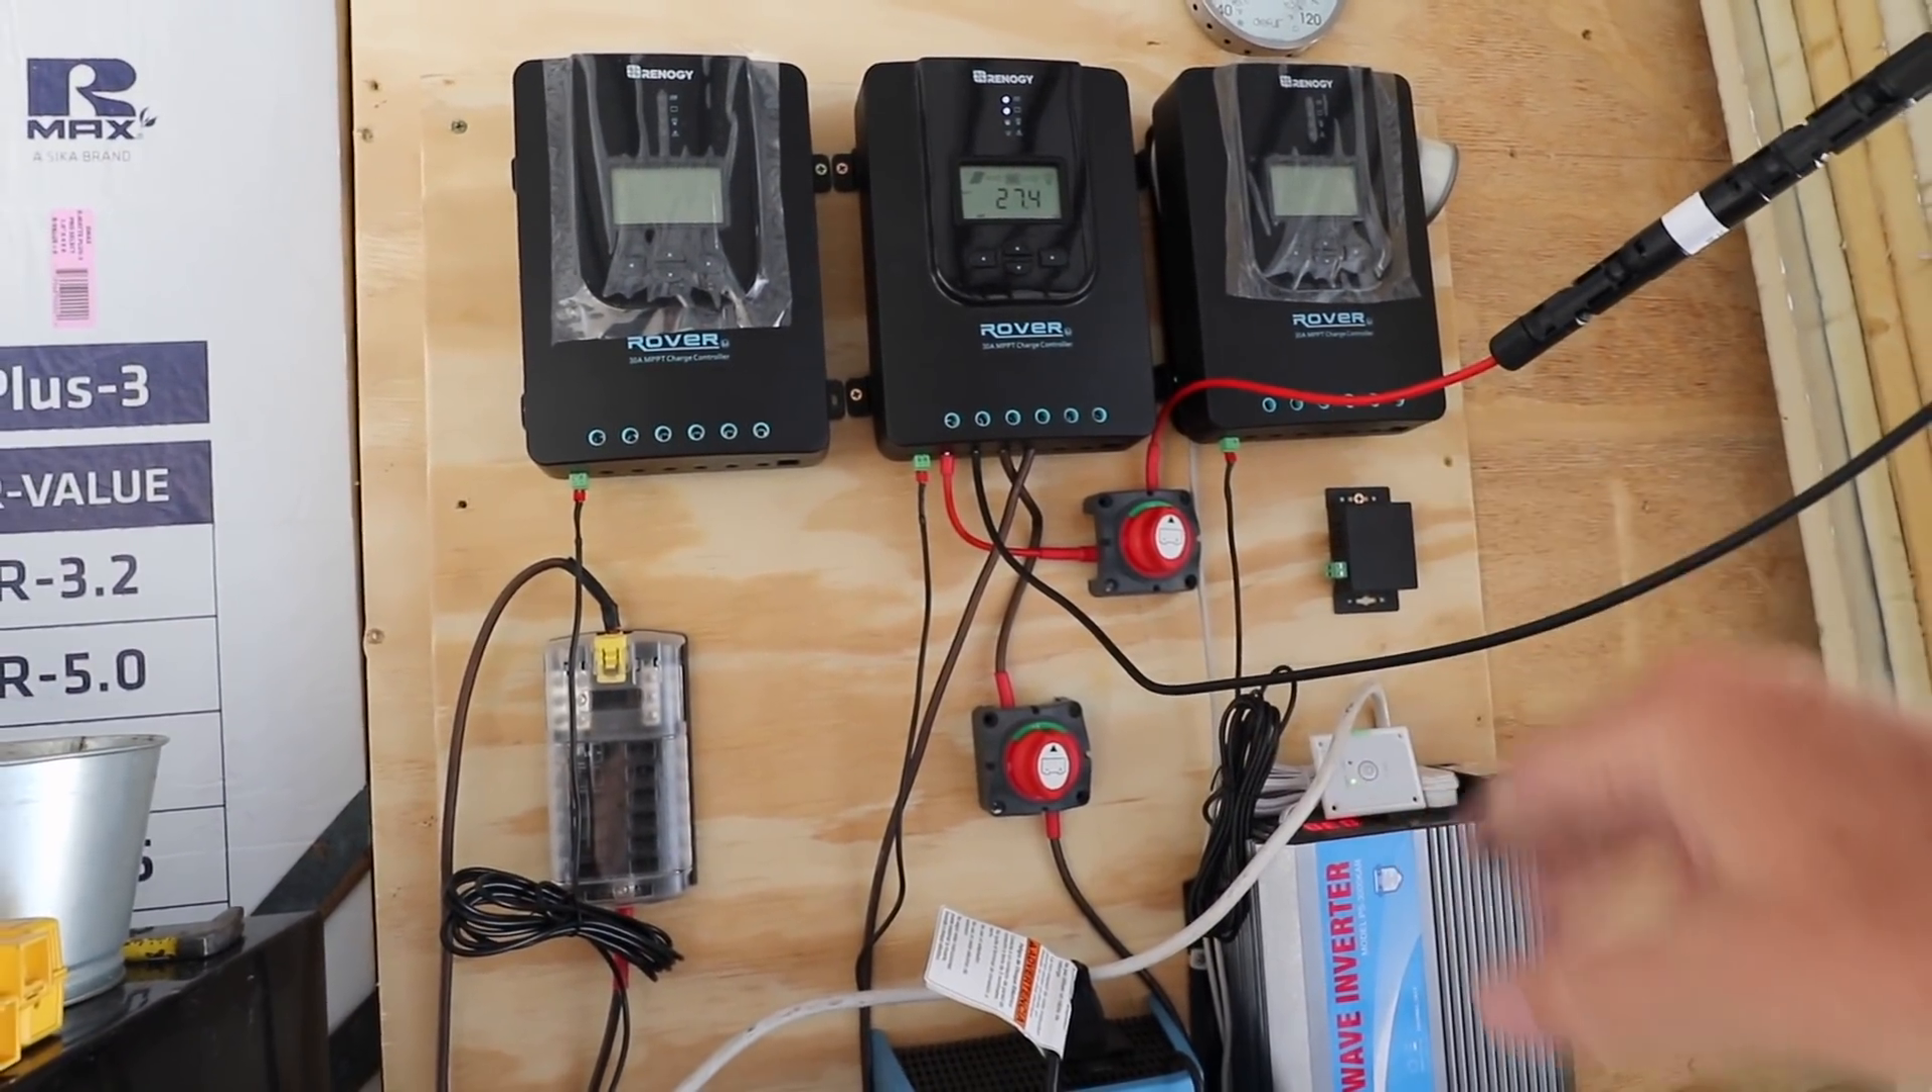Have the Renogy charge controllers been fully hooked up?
No.